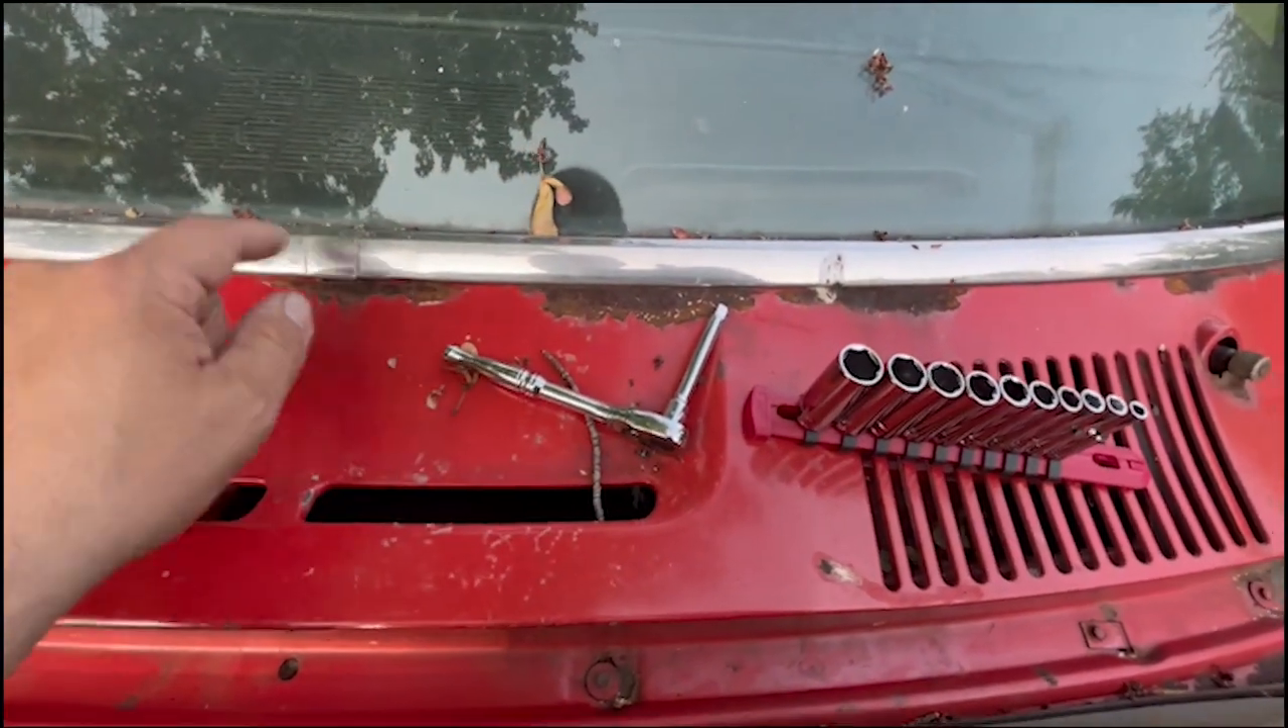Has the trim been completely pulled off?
No.